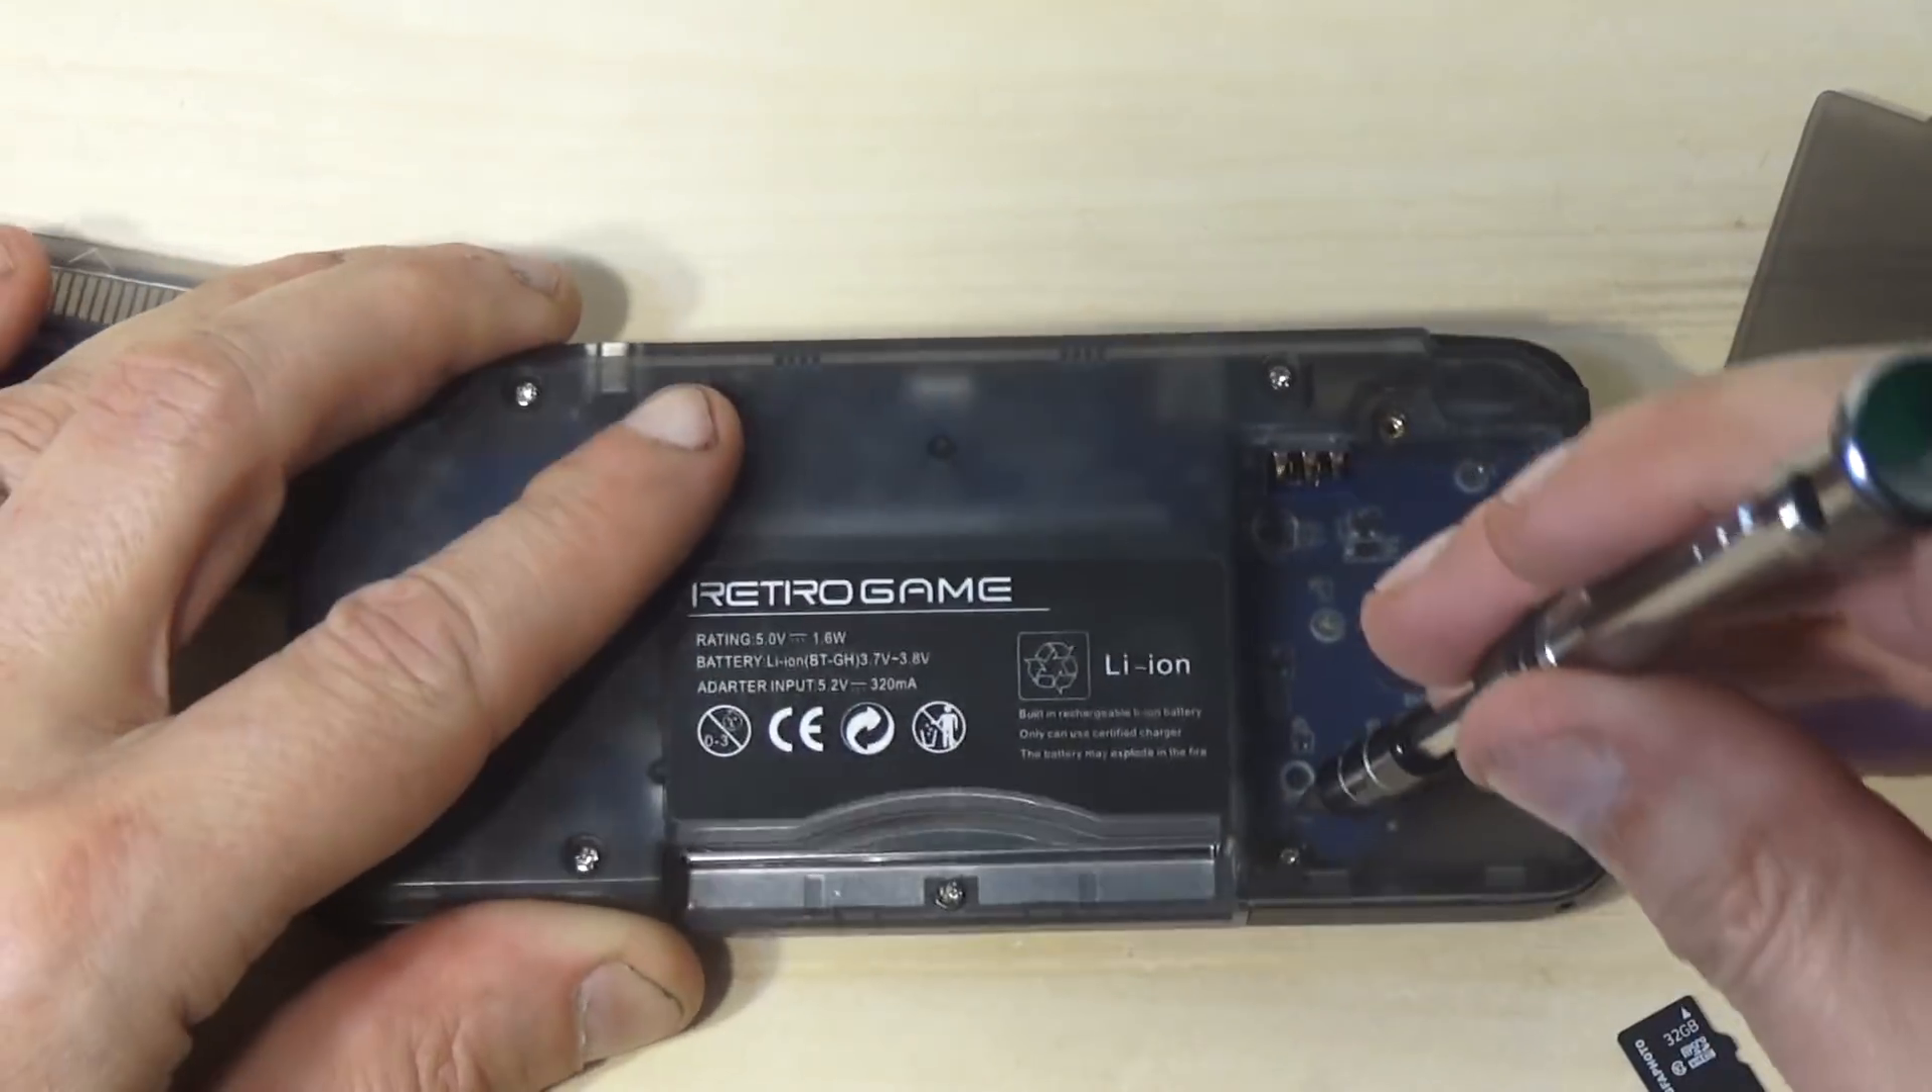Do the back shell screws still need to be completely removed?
Yes.